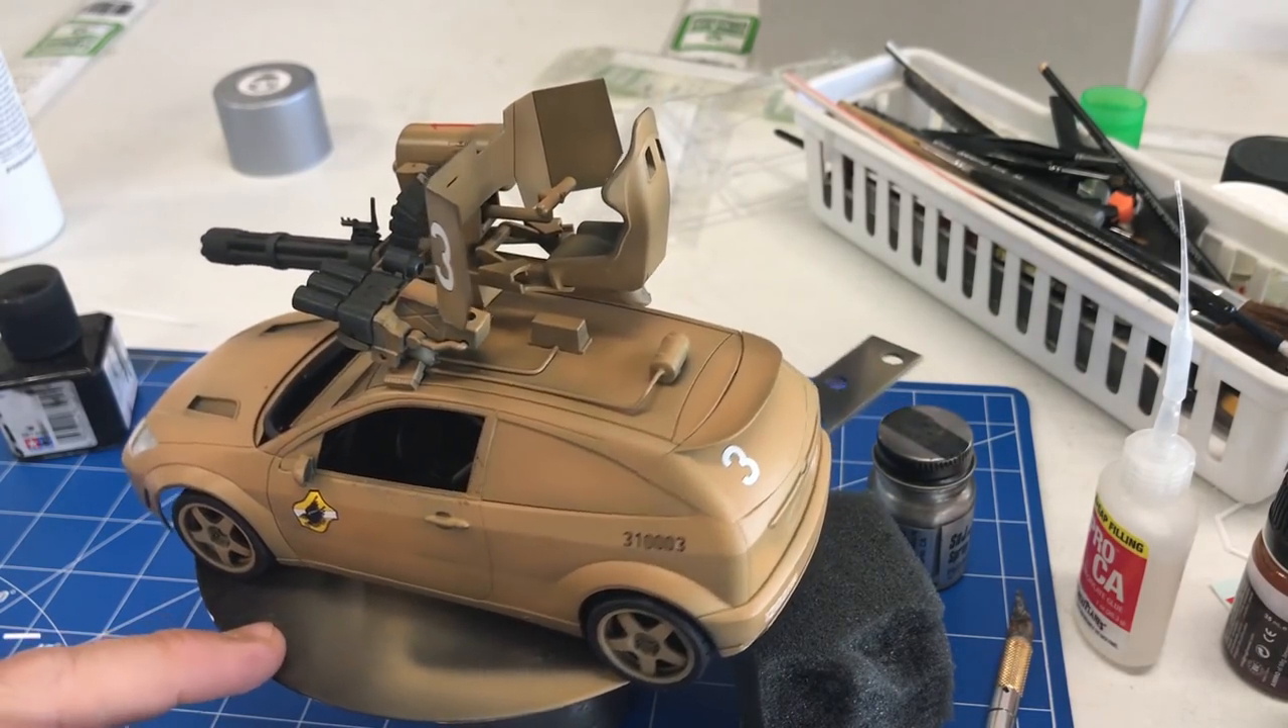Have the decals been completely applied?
Yes.